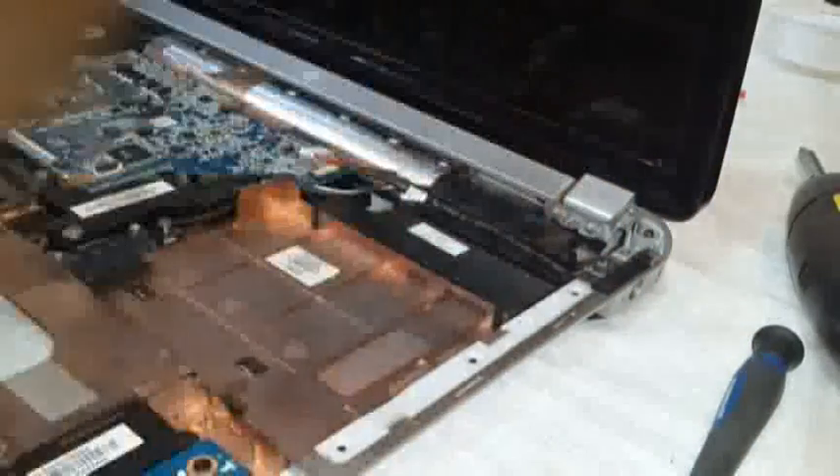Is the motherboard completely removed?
No.